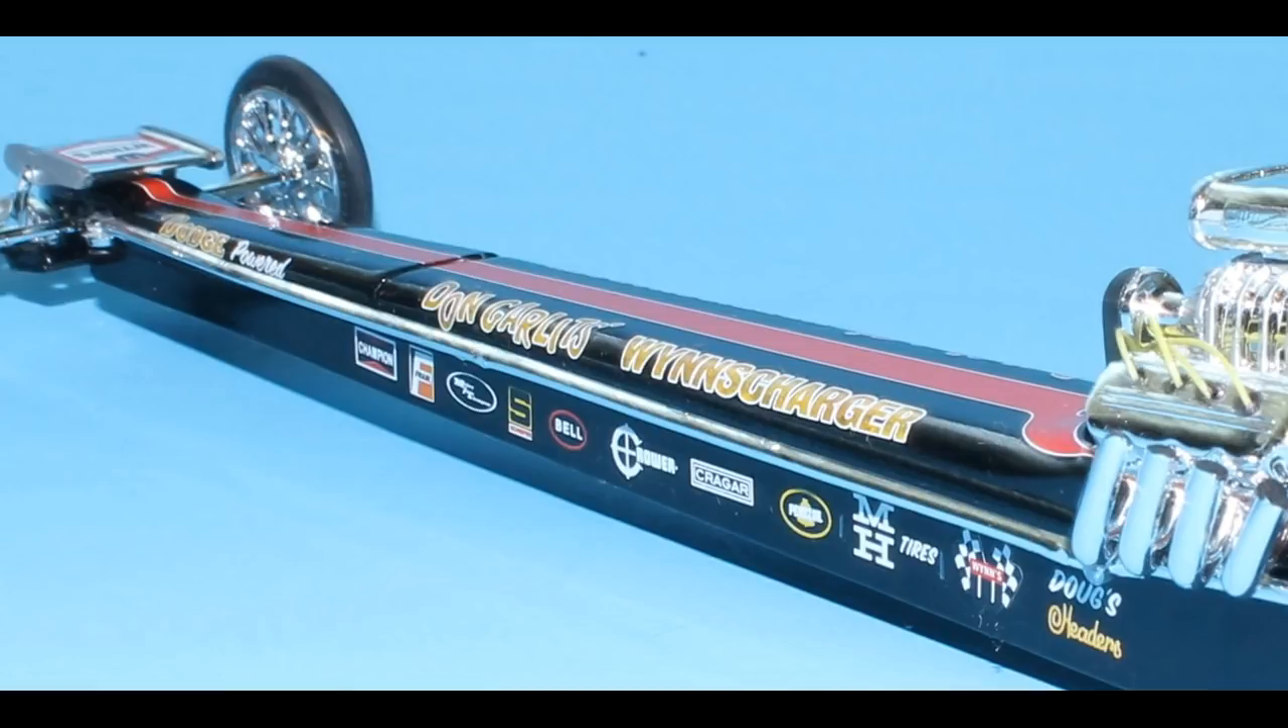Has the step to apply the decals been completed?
Yes.